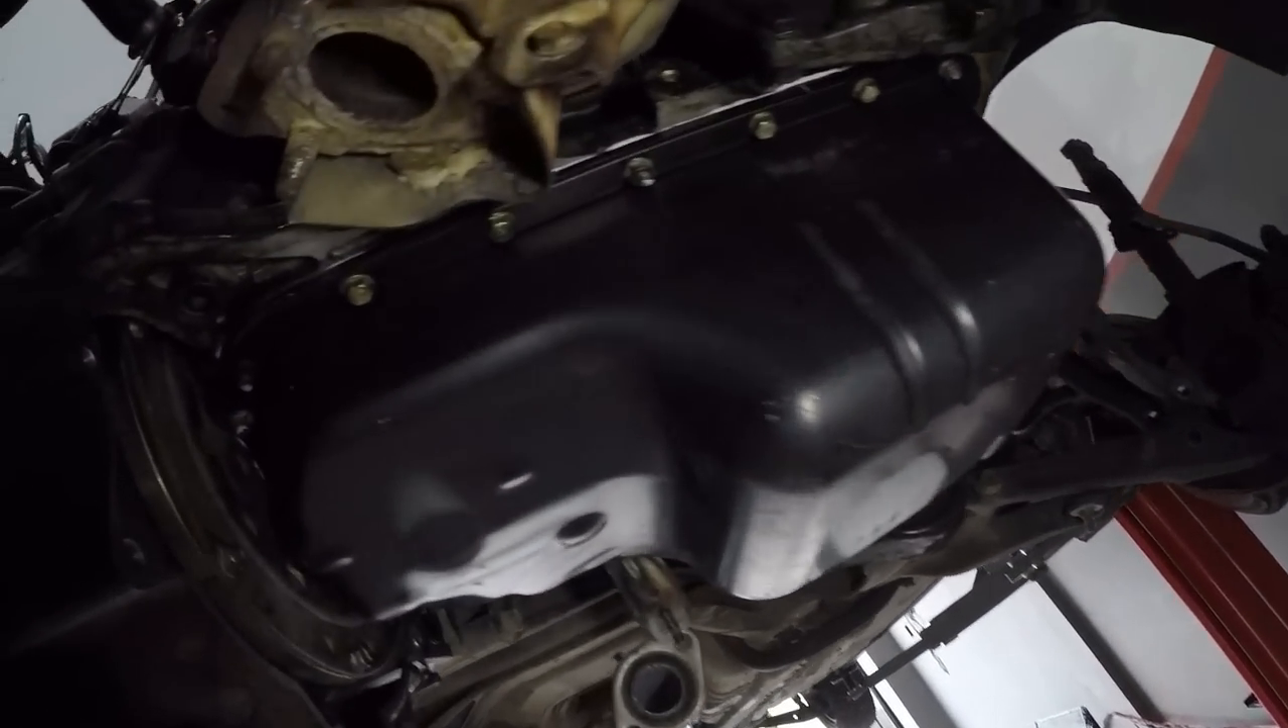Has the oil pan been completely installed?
Yes.